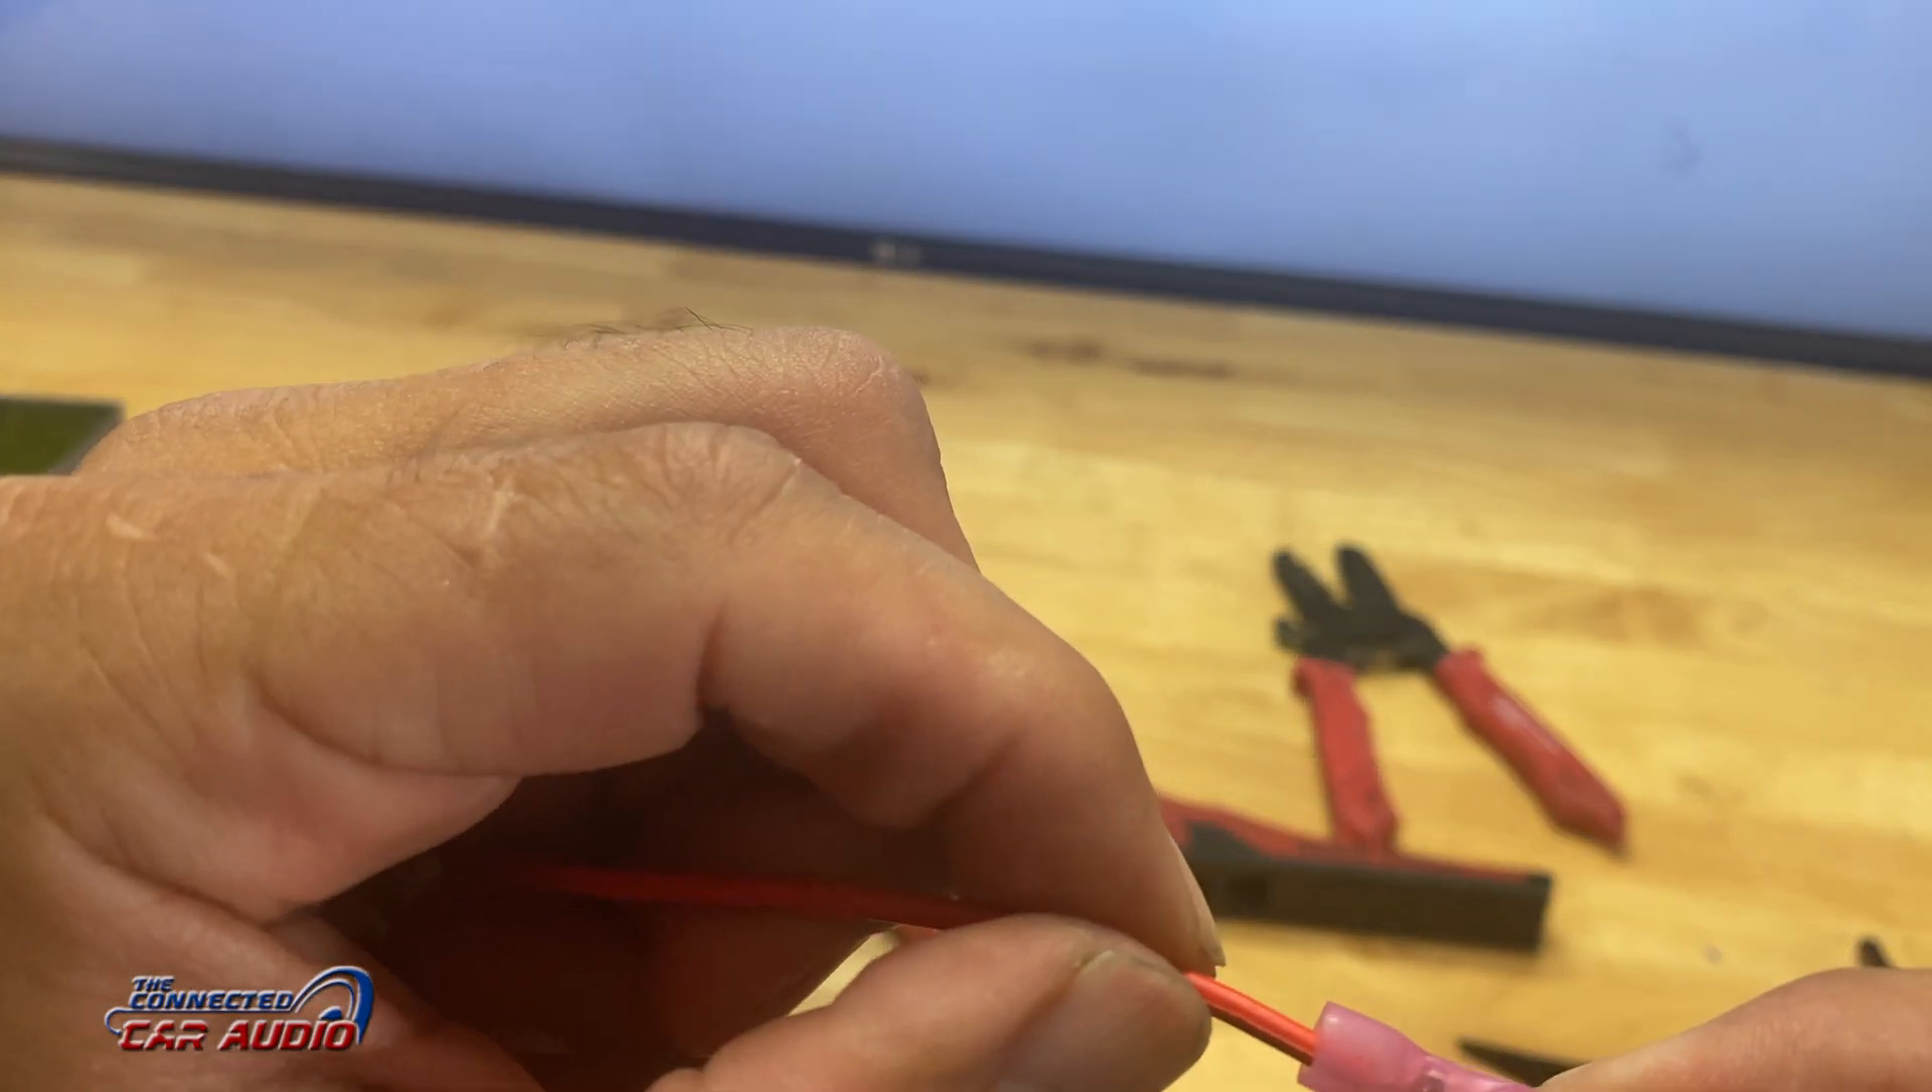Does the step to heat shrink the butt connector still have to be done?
Yes.